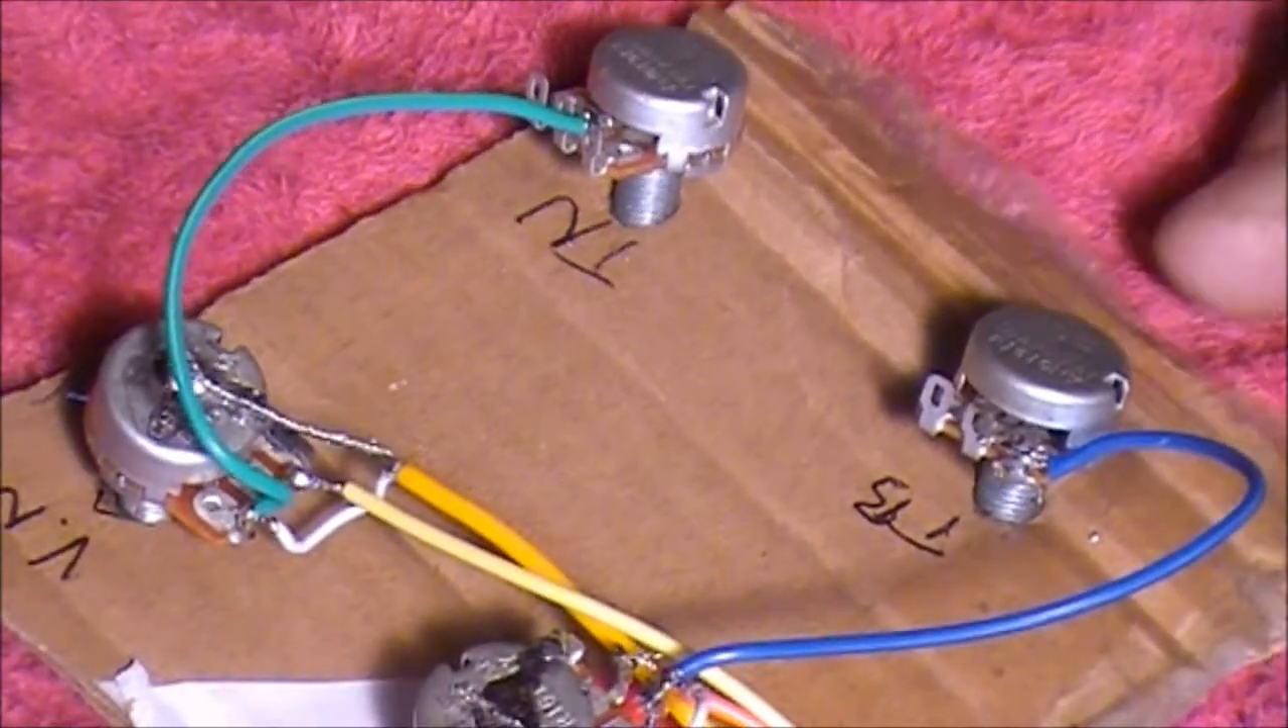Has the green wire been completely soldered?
Yes.